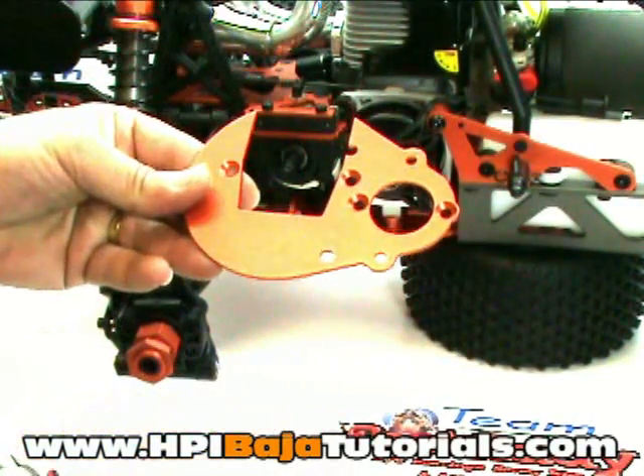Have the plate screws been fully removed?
Yes.